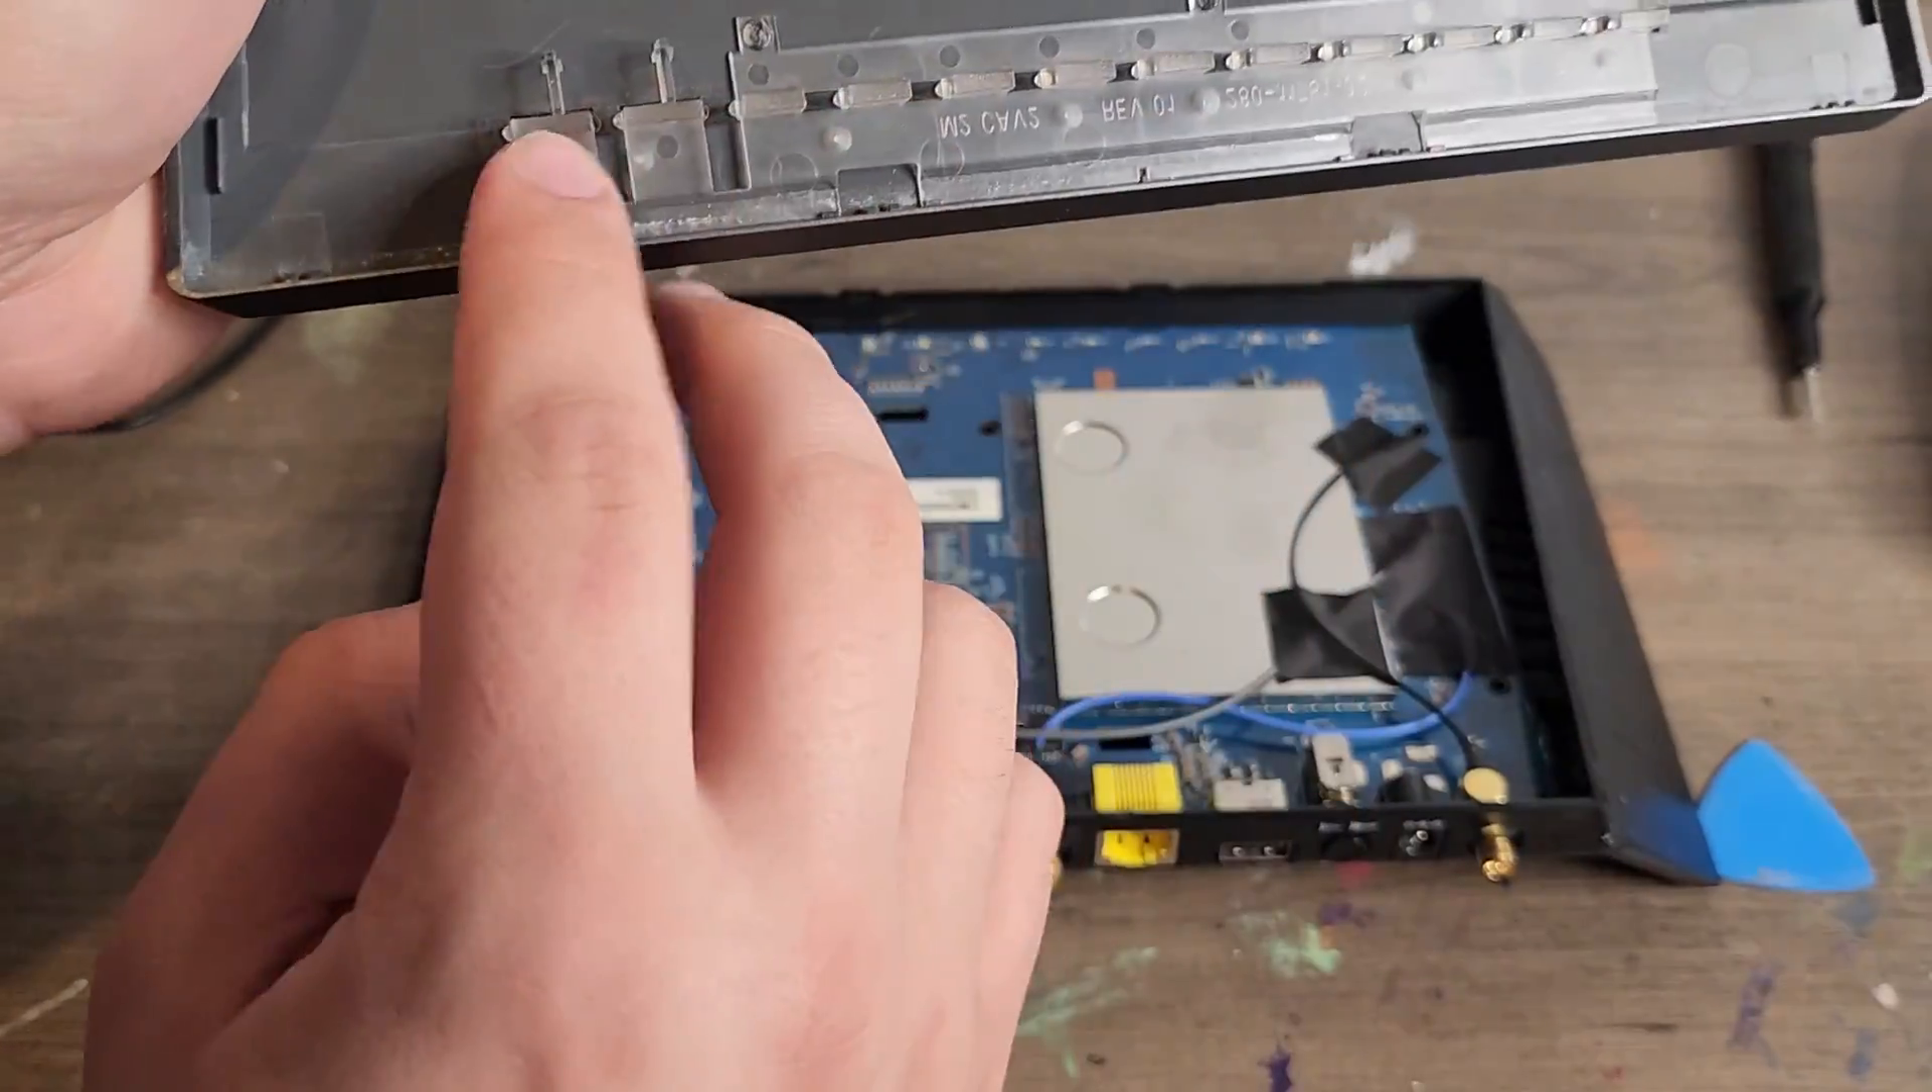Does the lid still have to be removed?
No.